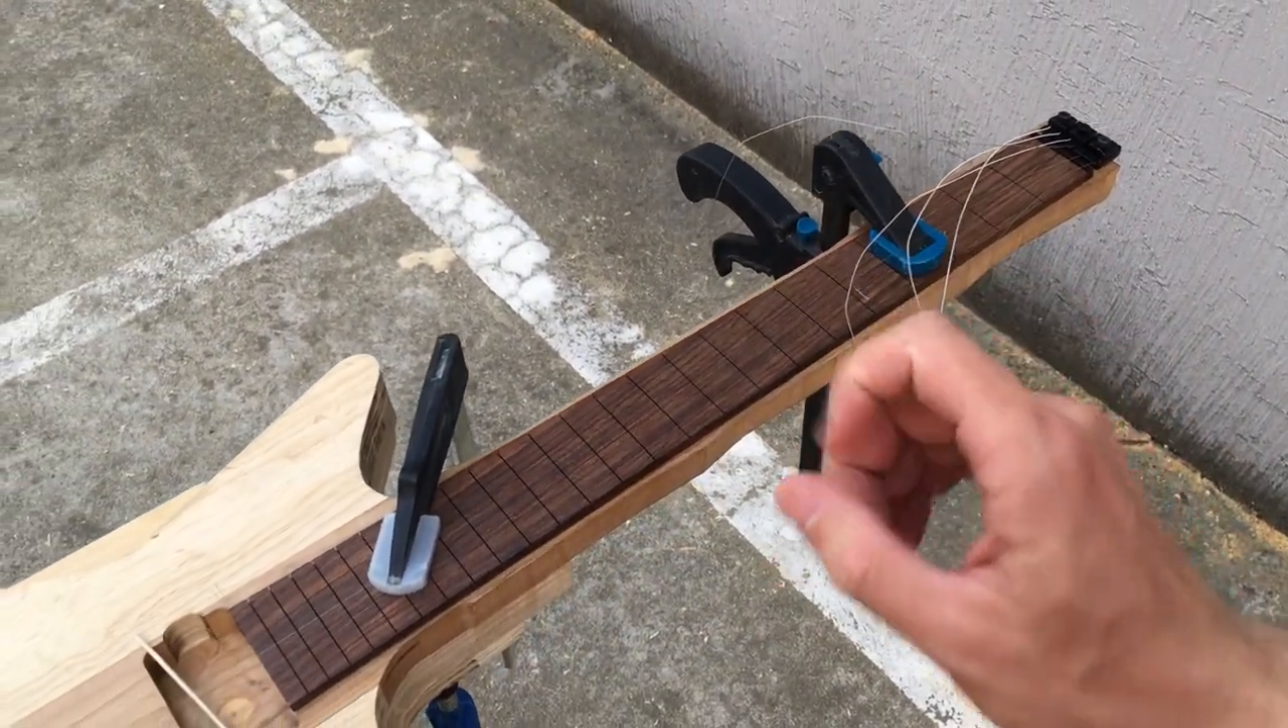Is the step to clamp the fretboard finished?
Yes.